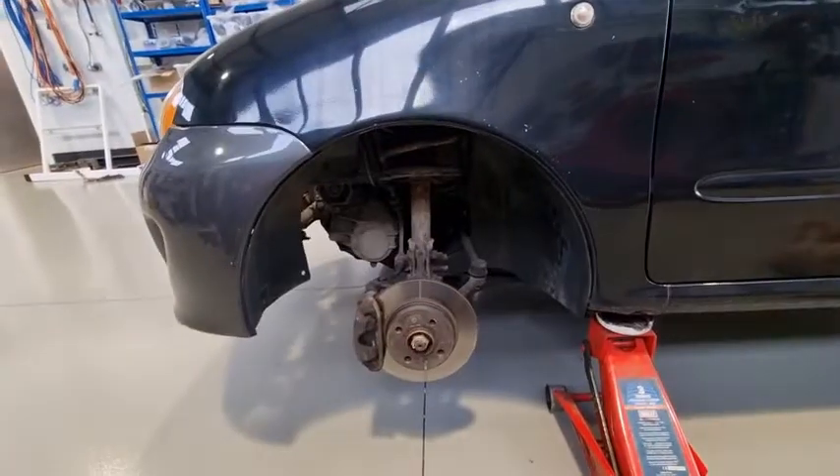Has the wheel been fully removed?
Yes.